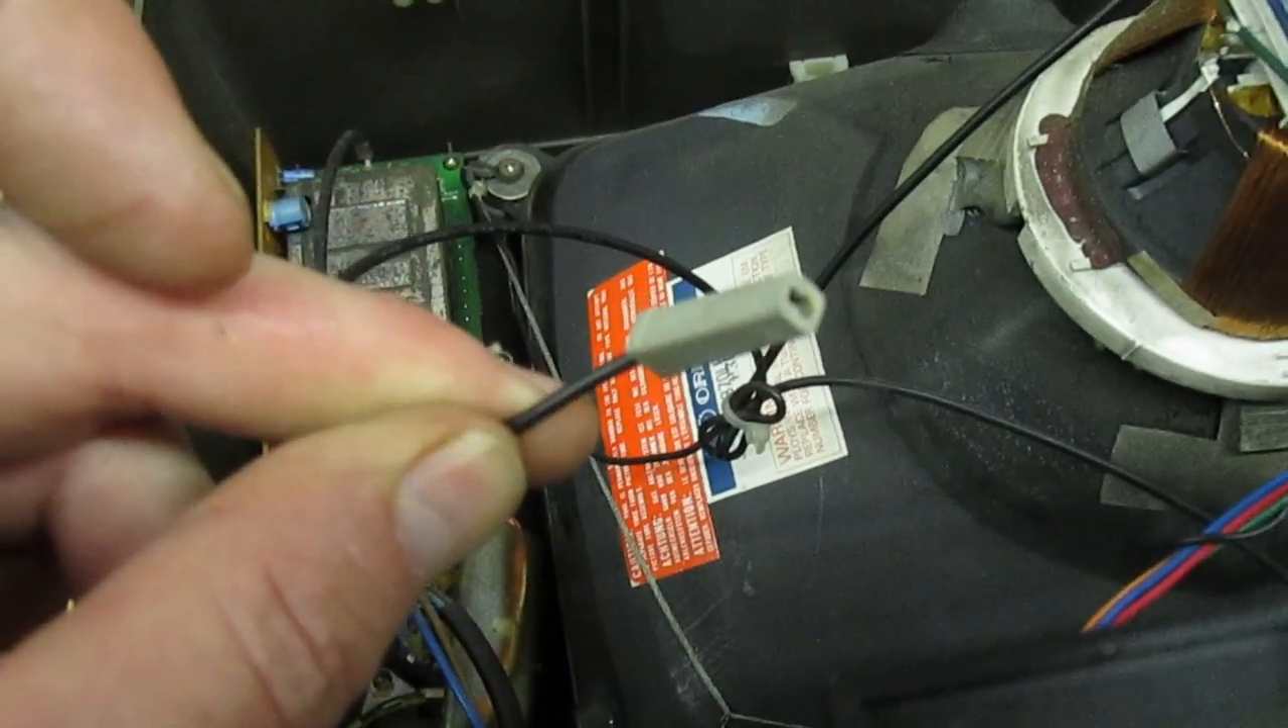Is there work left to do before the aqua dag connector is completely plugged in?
Yes.